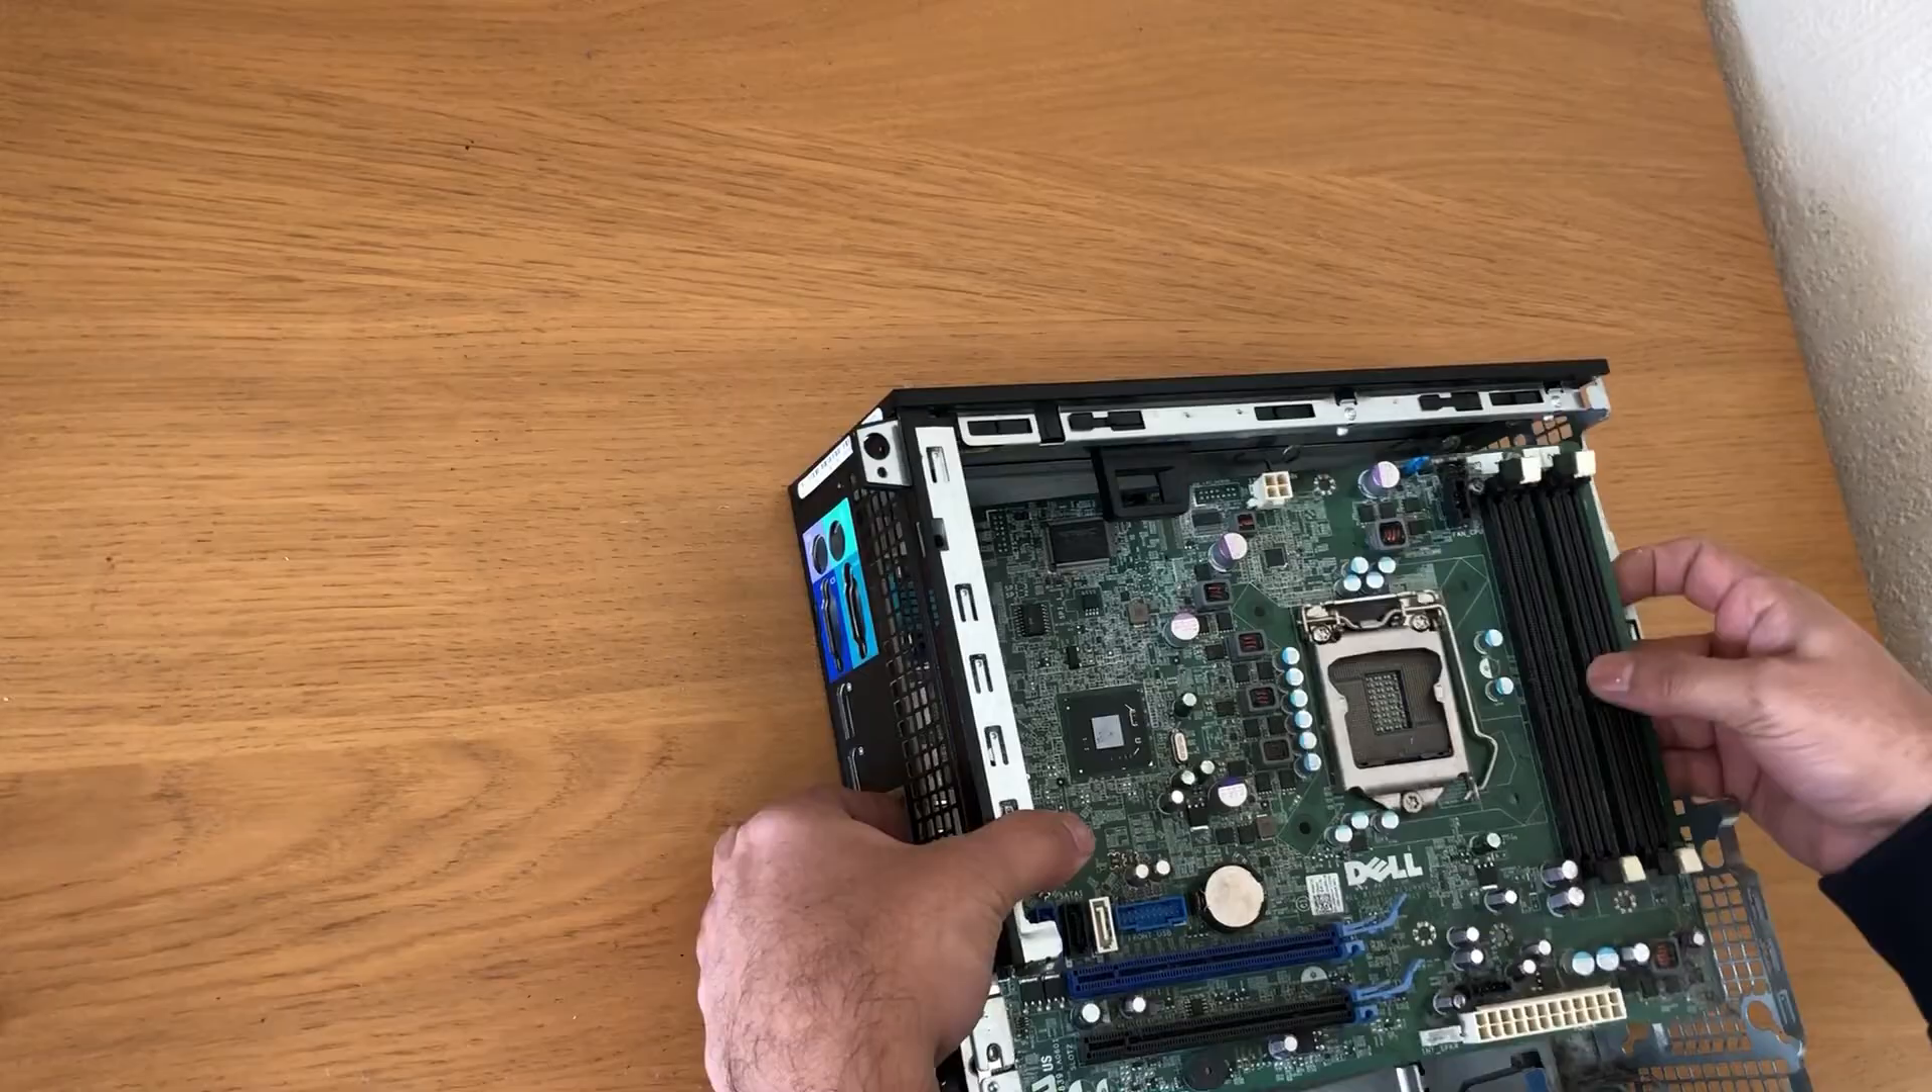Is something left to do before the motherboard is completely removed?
Yes.